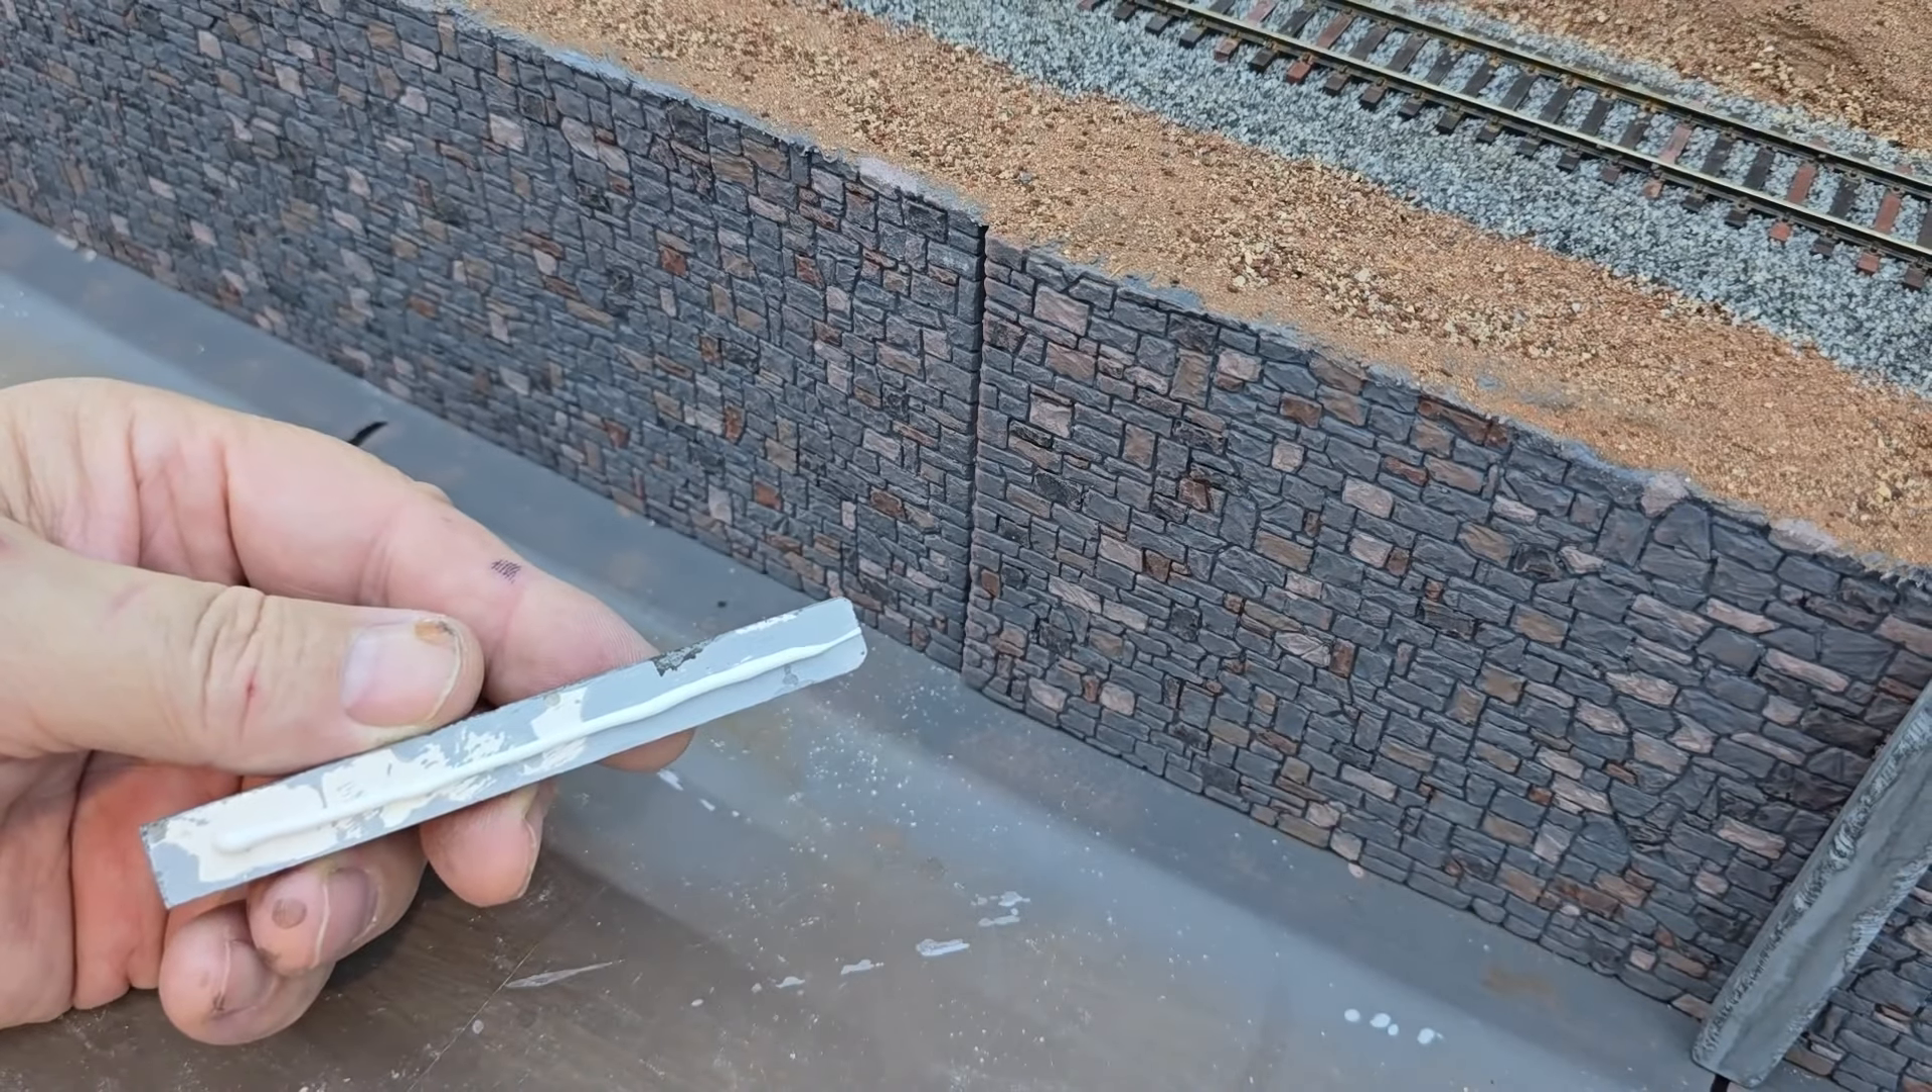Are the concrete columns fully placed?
No.